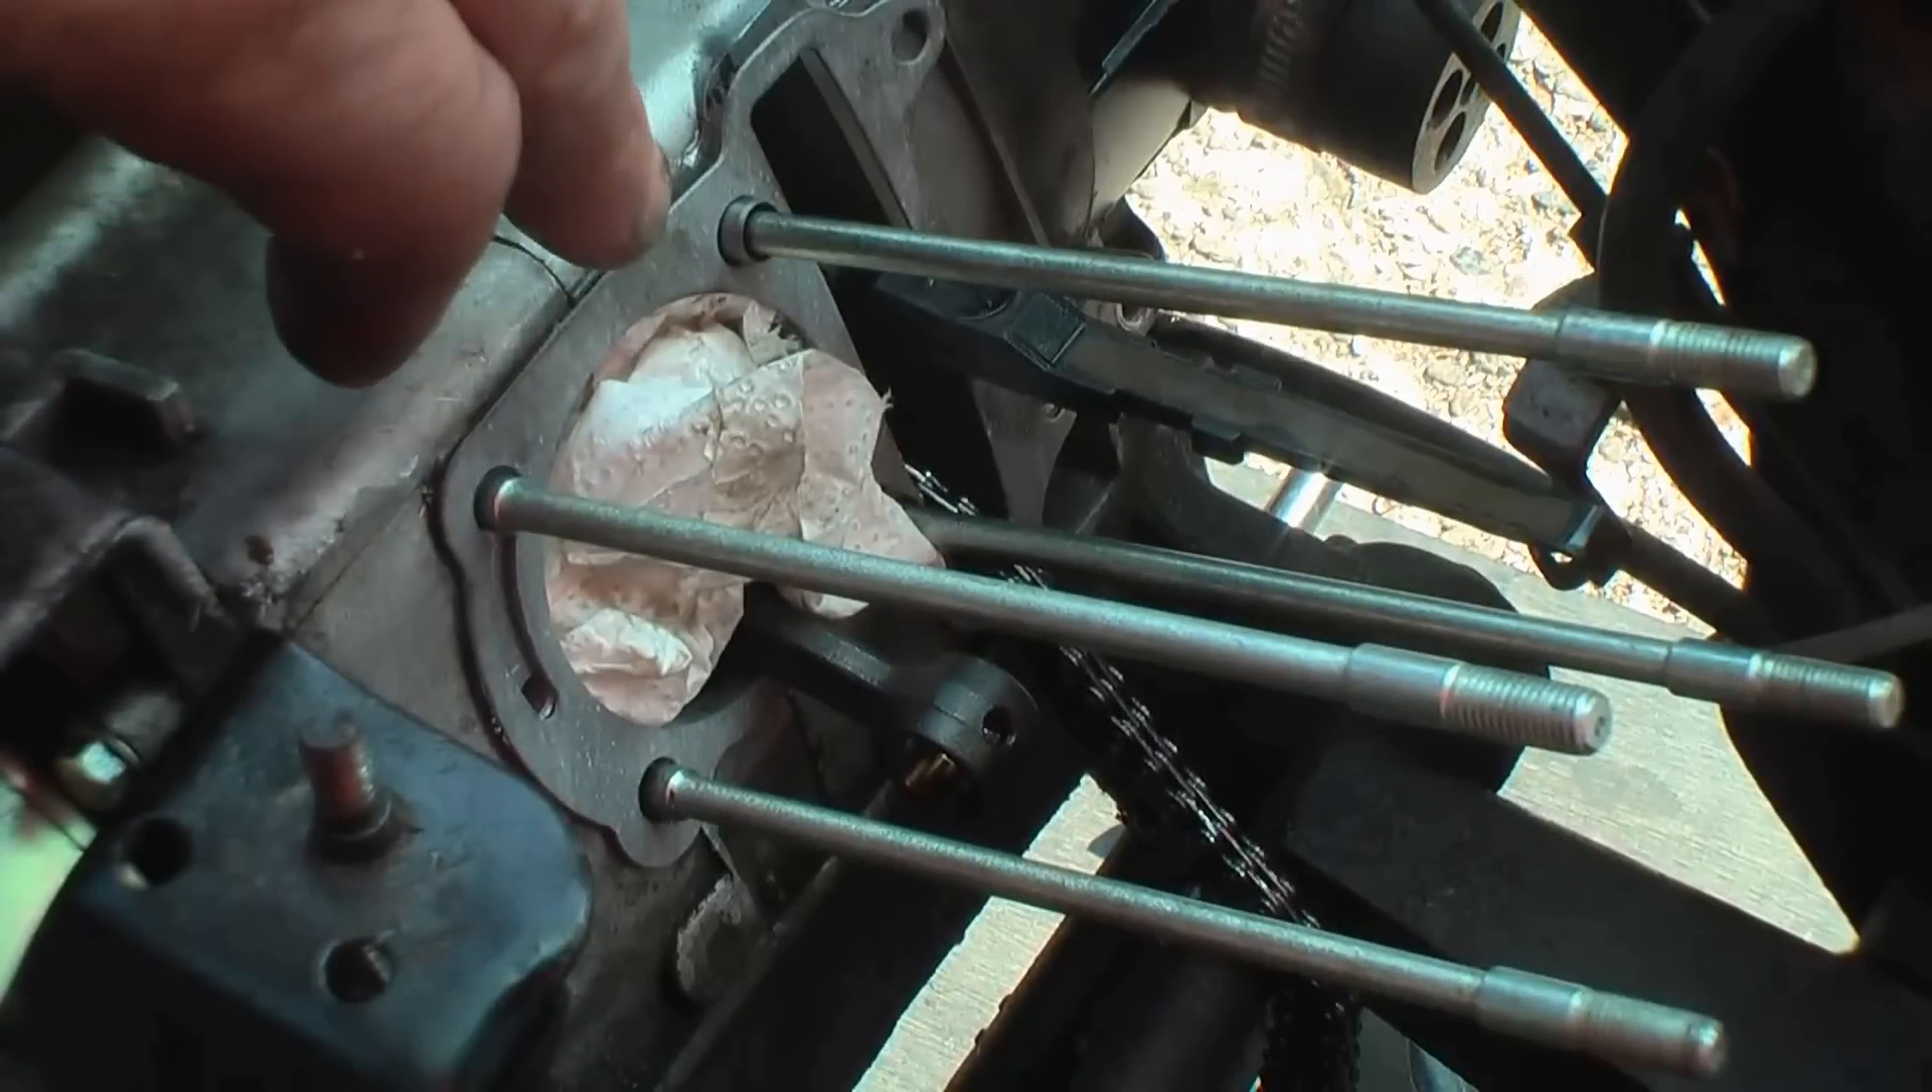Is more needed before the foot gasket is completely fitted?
No.